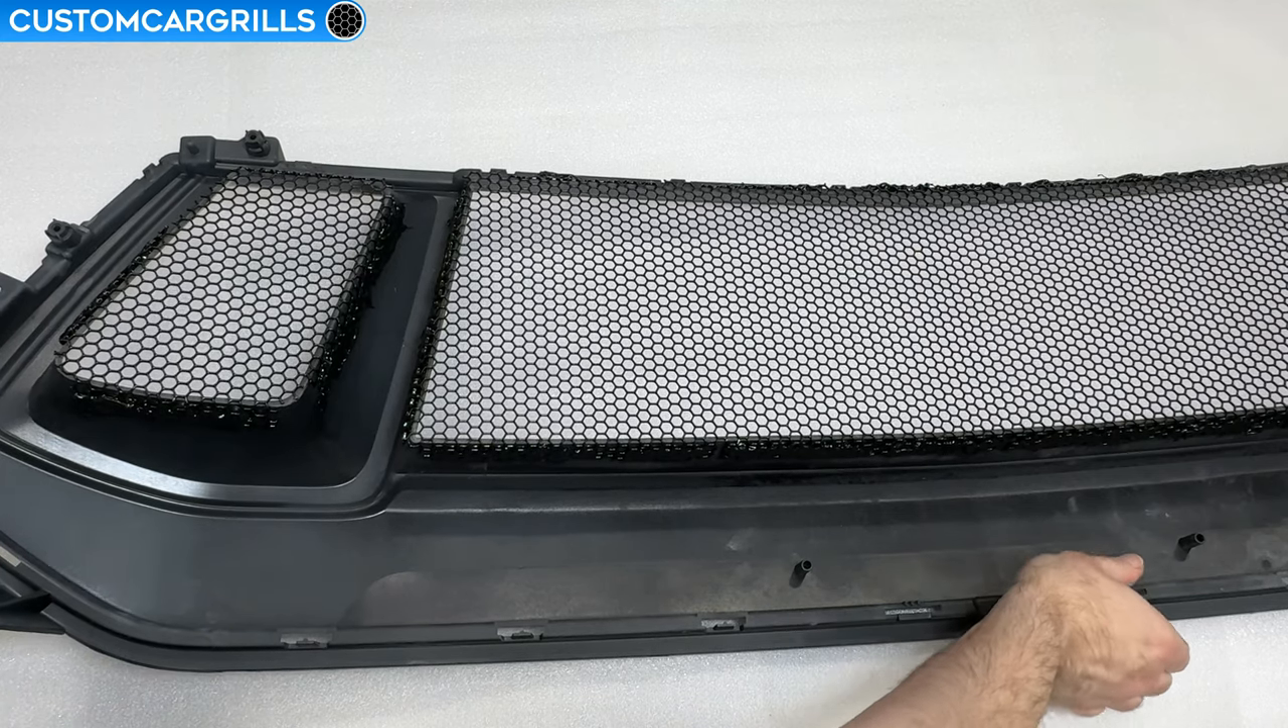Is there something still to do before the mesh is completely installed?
No.